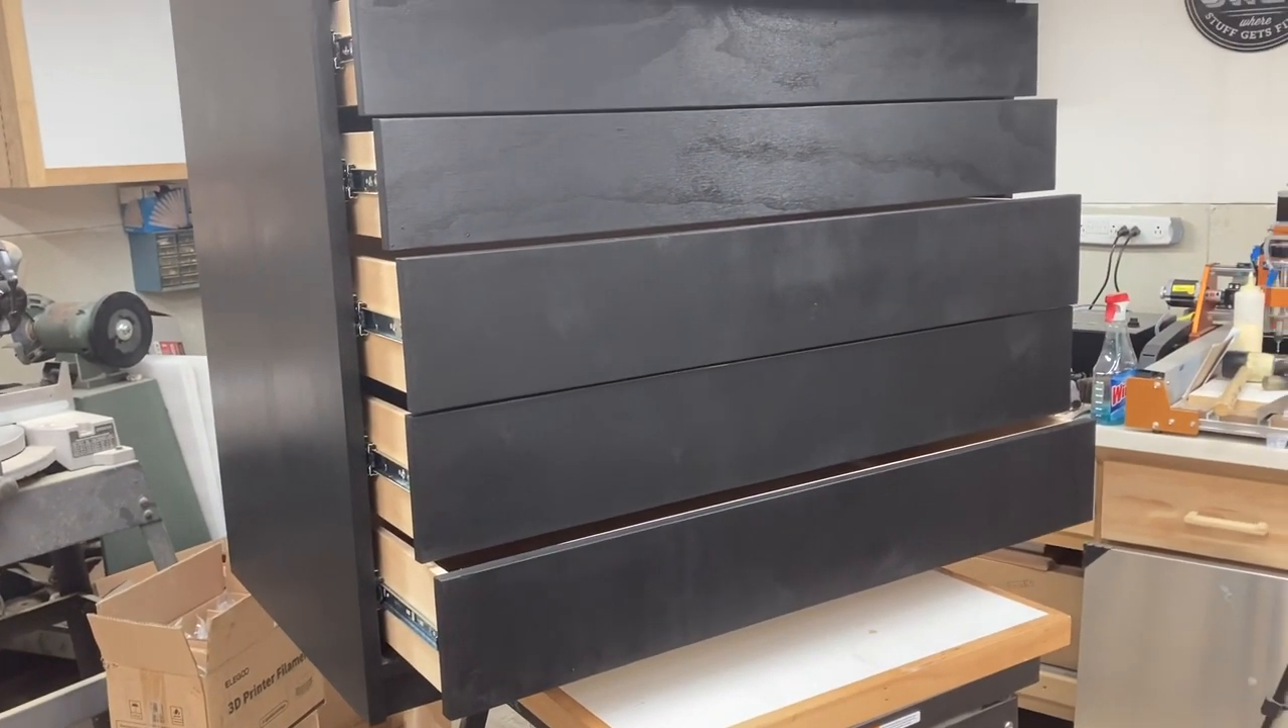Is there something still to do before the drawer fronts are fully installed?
No.